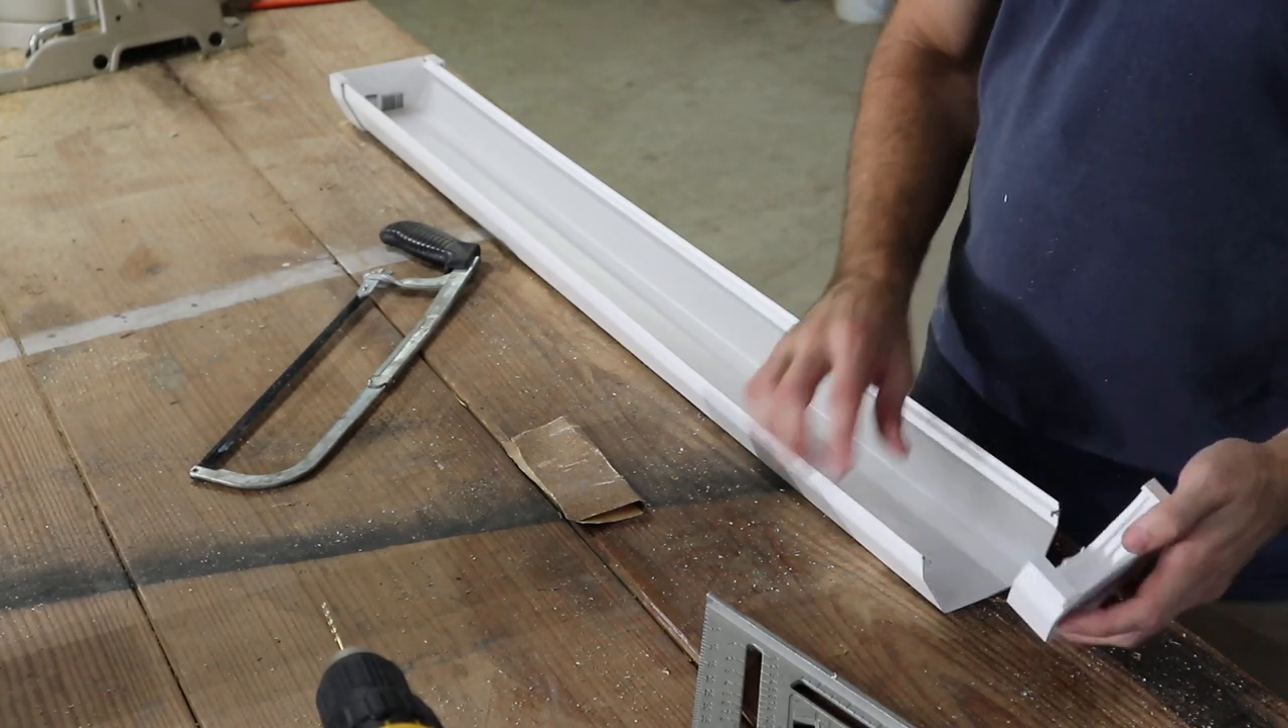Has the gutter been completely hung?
No.